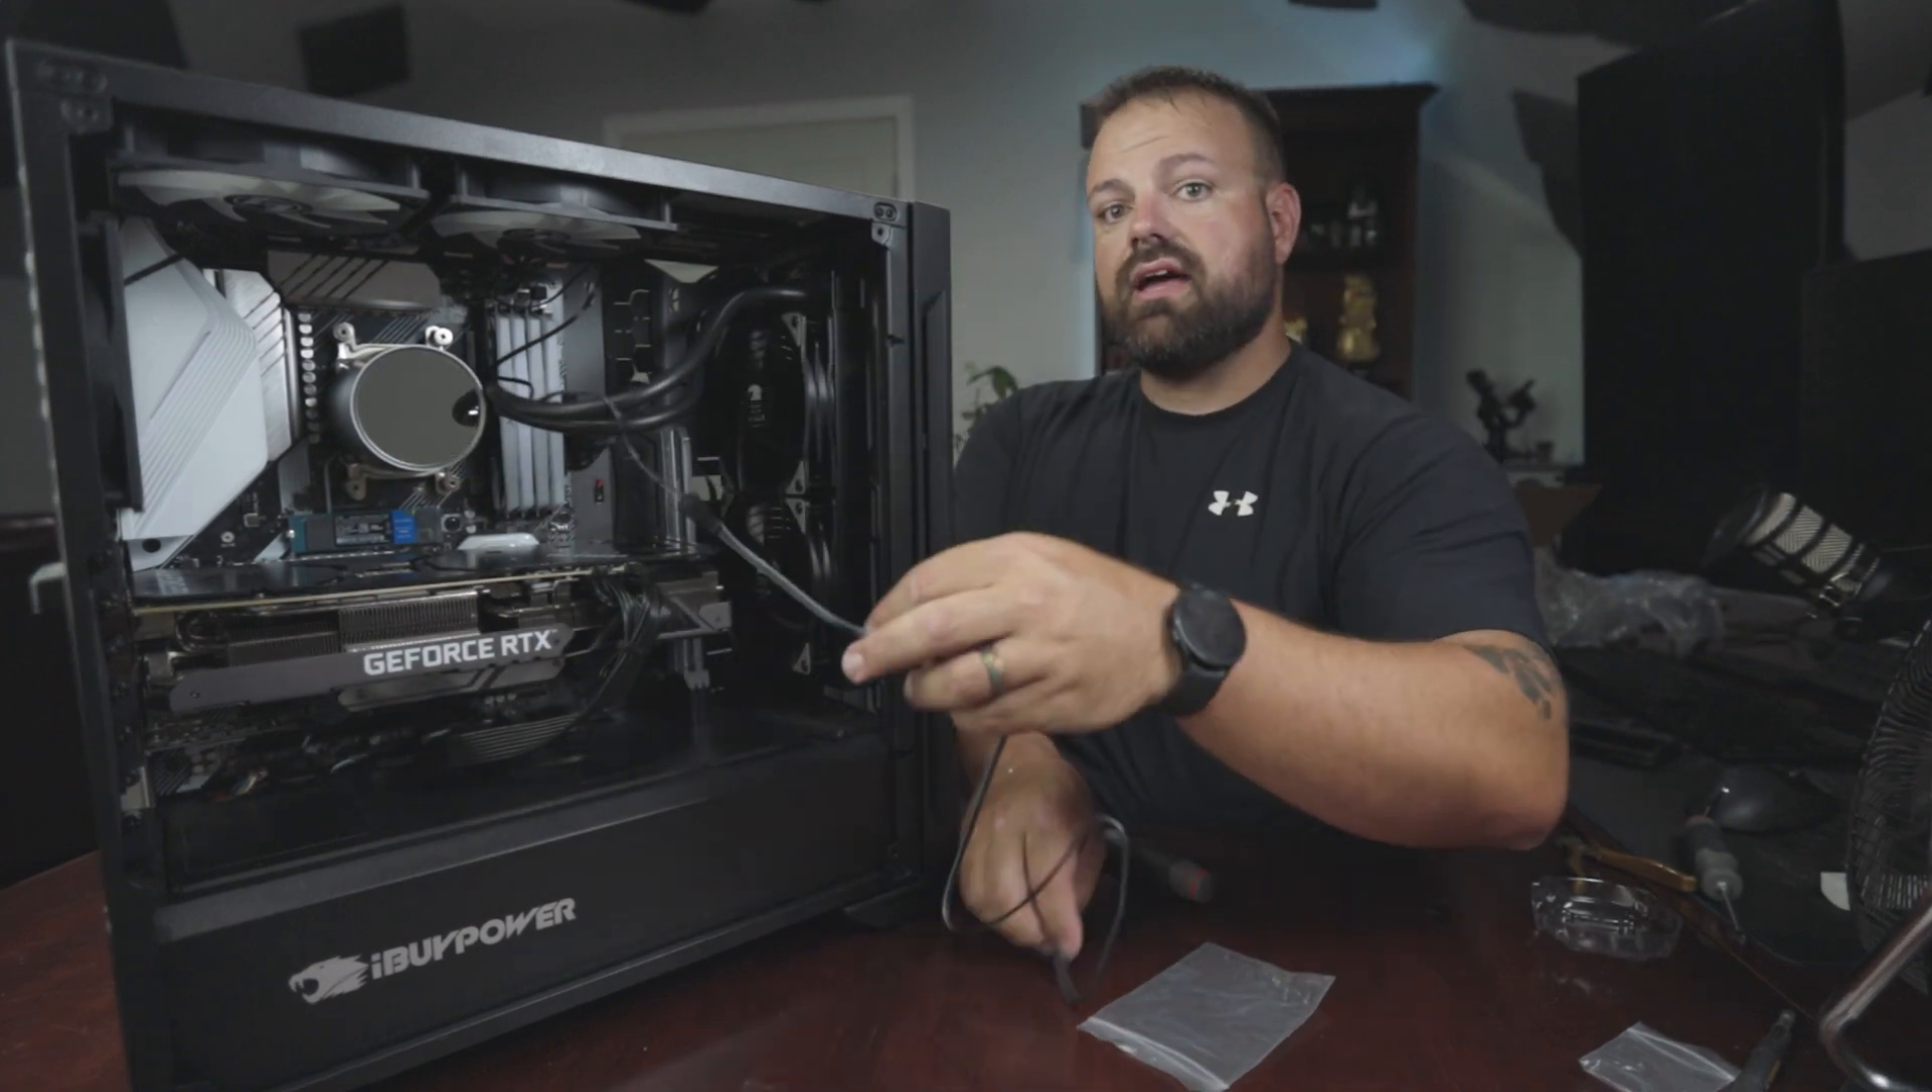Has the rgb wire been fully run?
No.